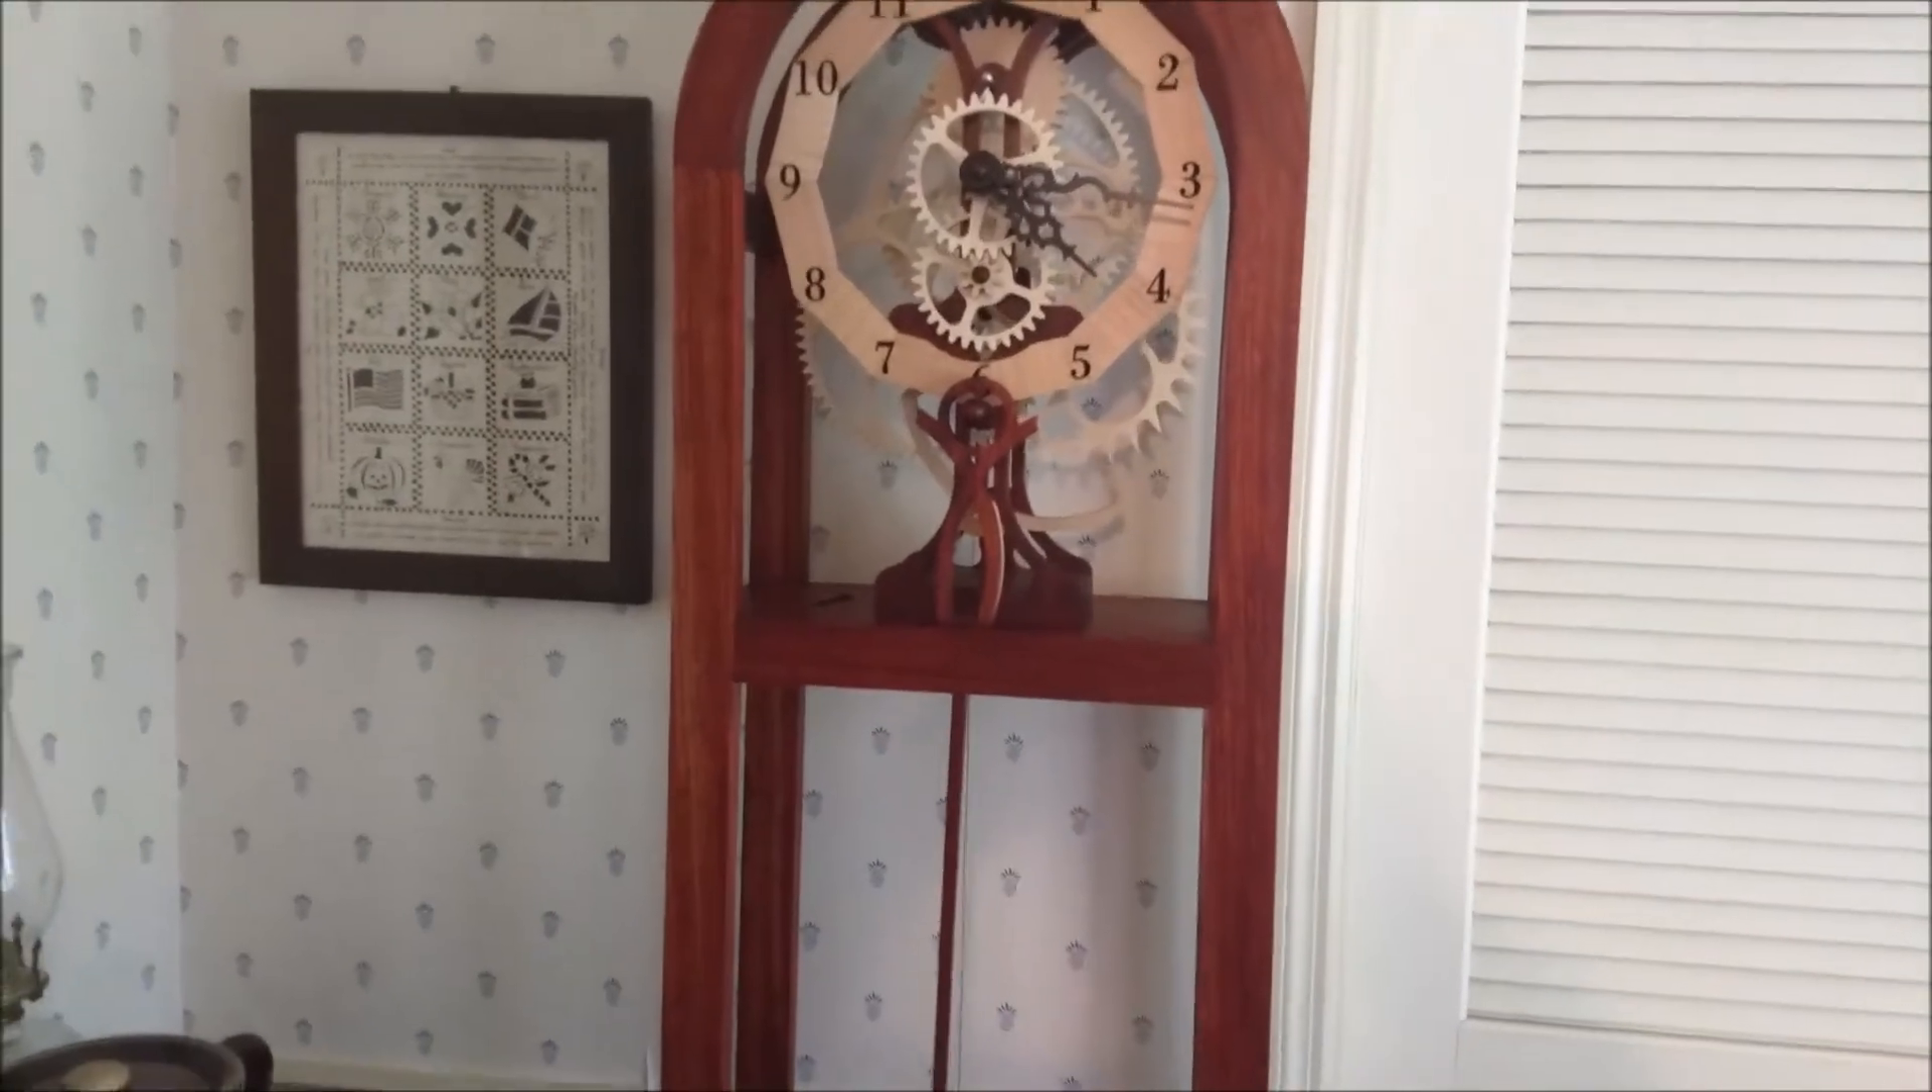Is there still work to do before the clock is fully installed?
No.